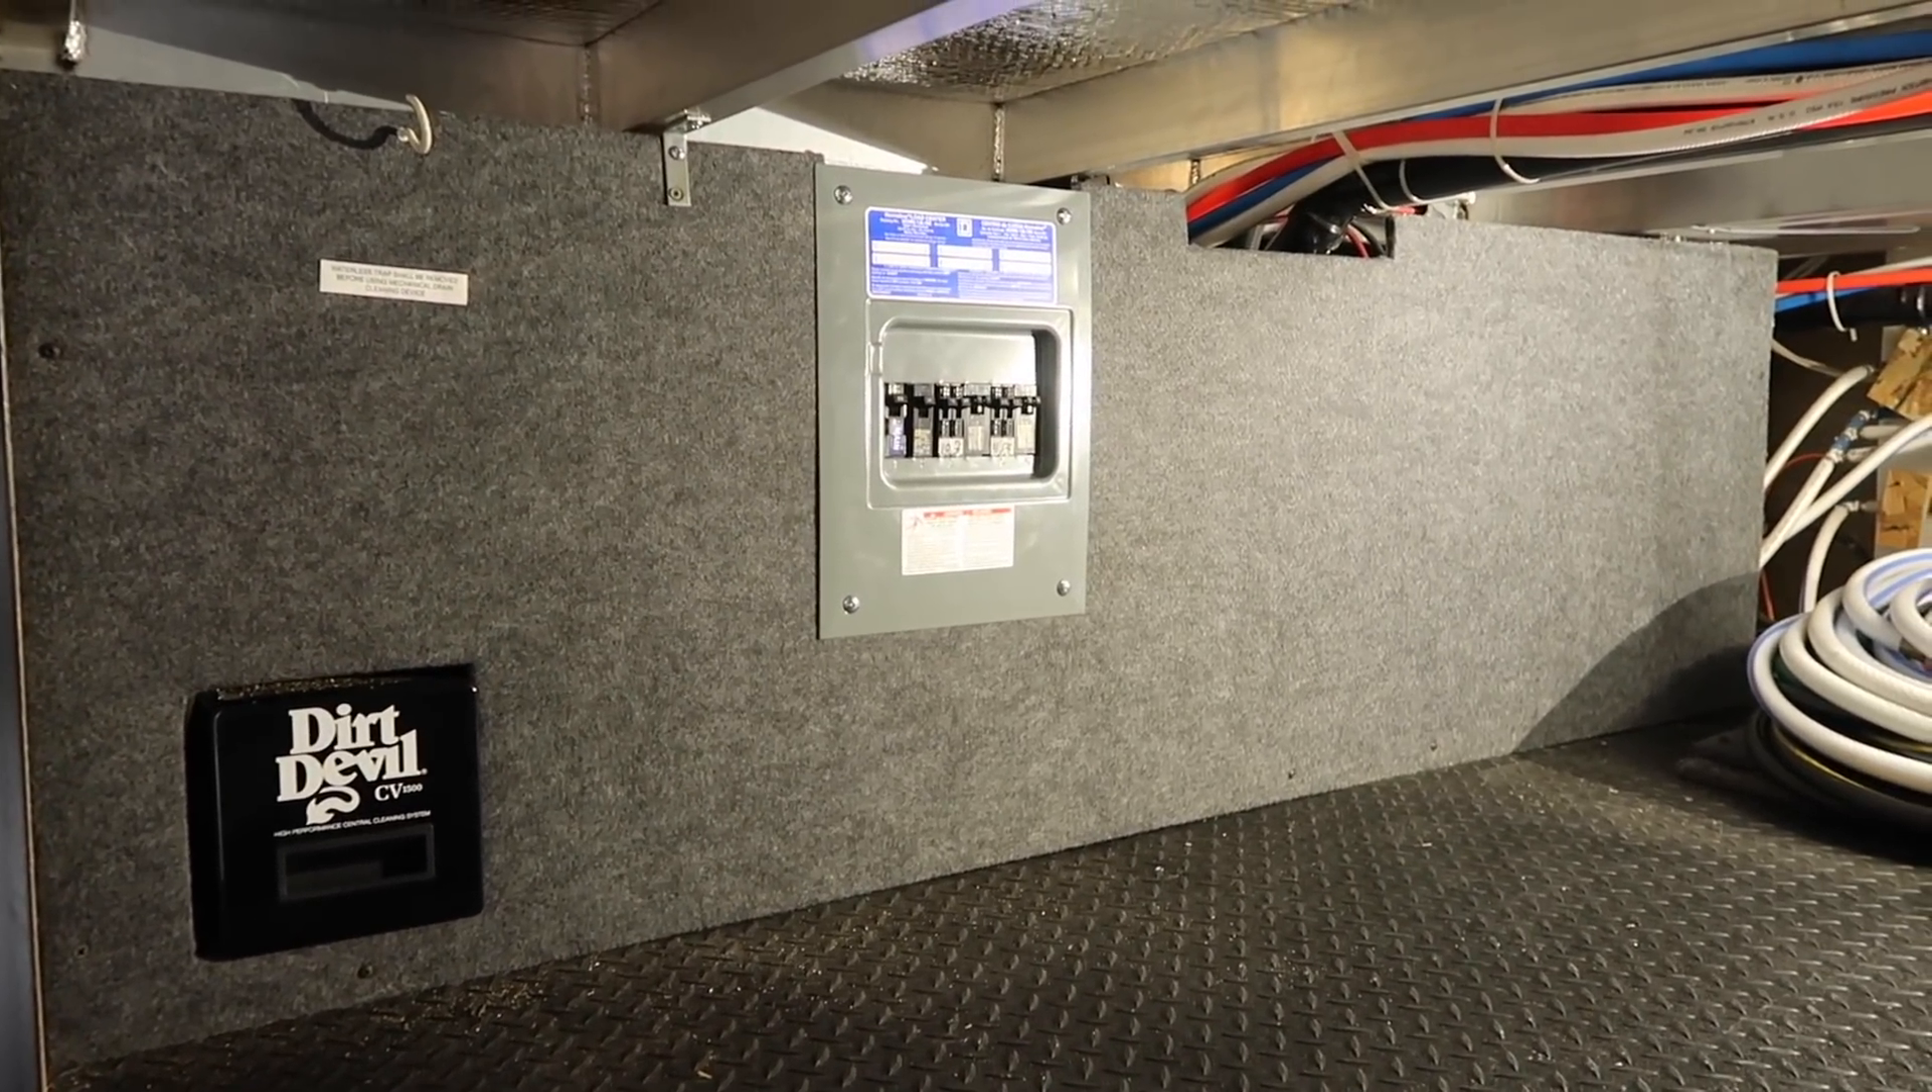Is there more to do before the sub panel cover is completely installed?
No.